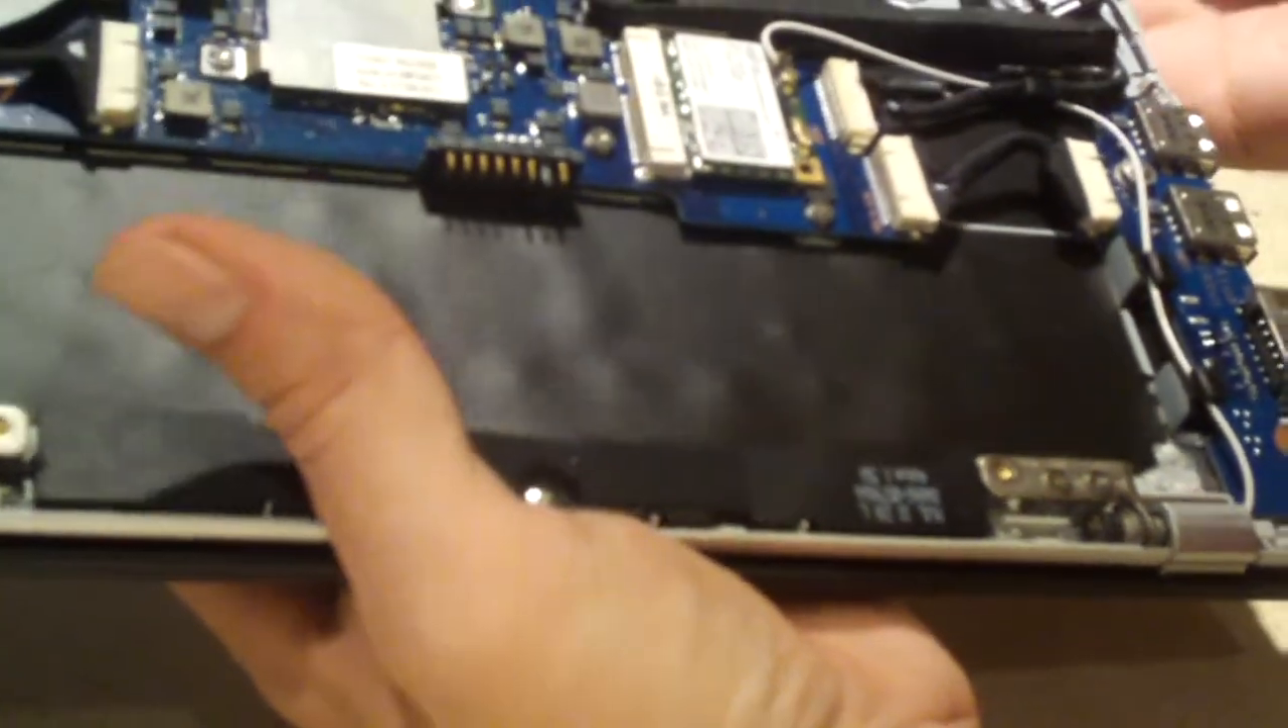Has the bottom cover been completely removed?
Yes.